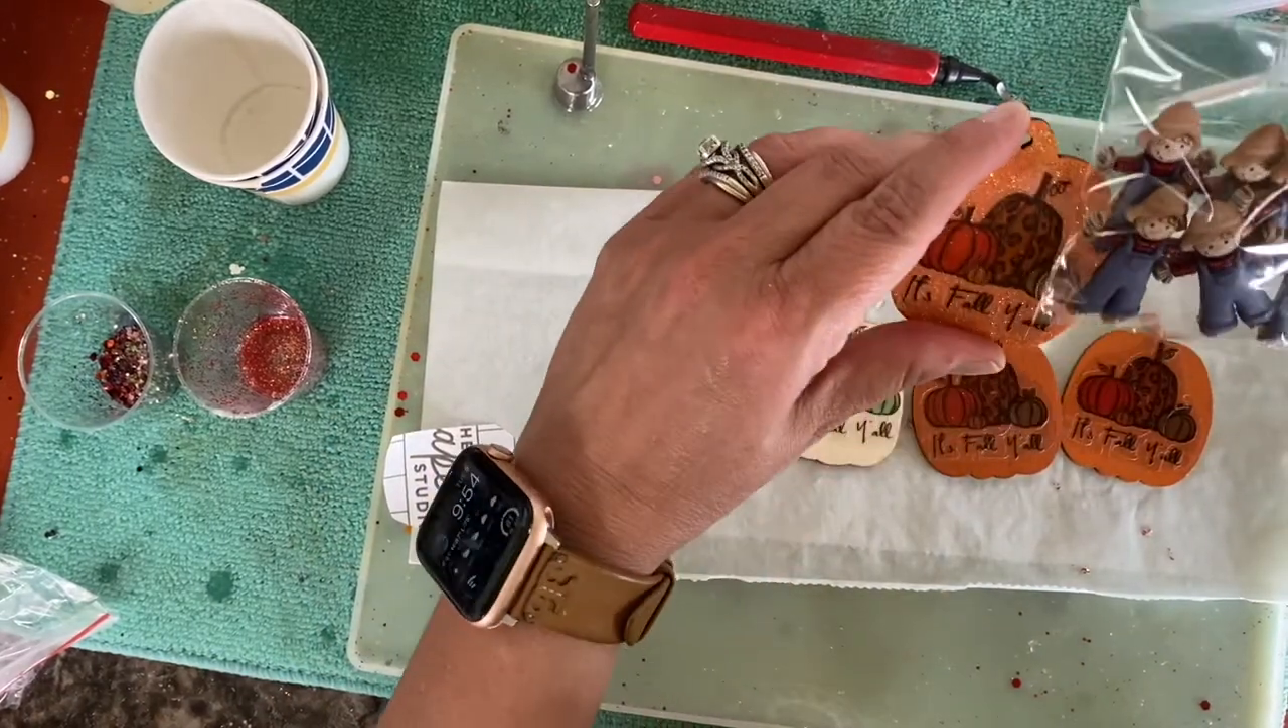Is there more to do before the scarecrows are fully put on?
Yes.